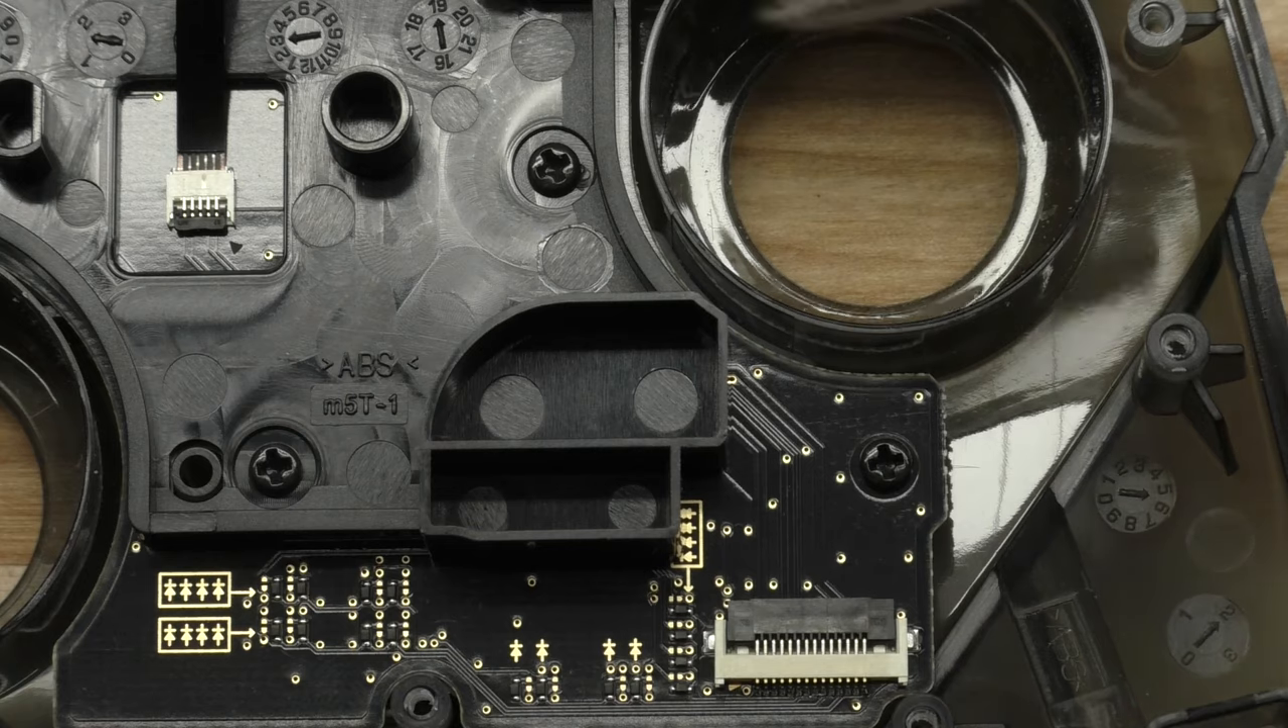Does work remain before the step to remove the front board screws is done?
Yes.